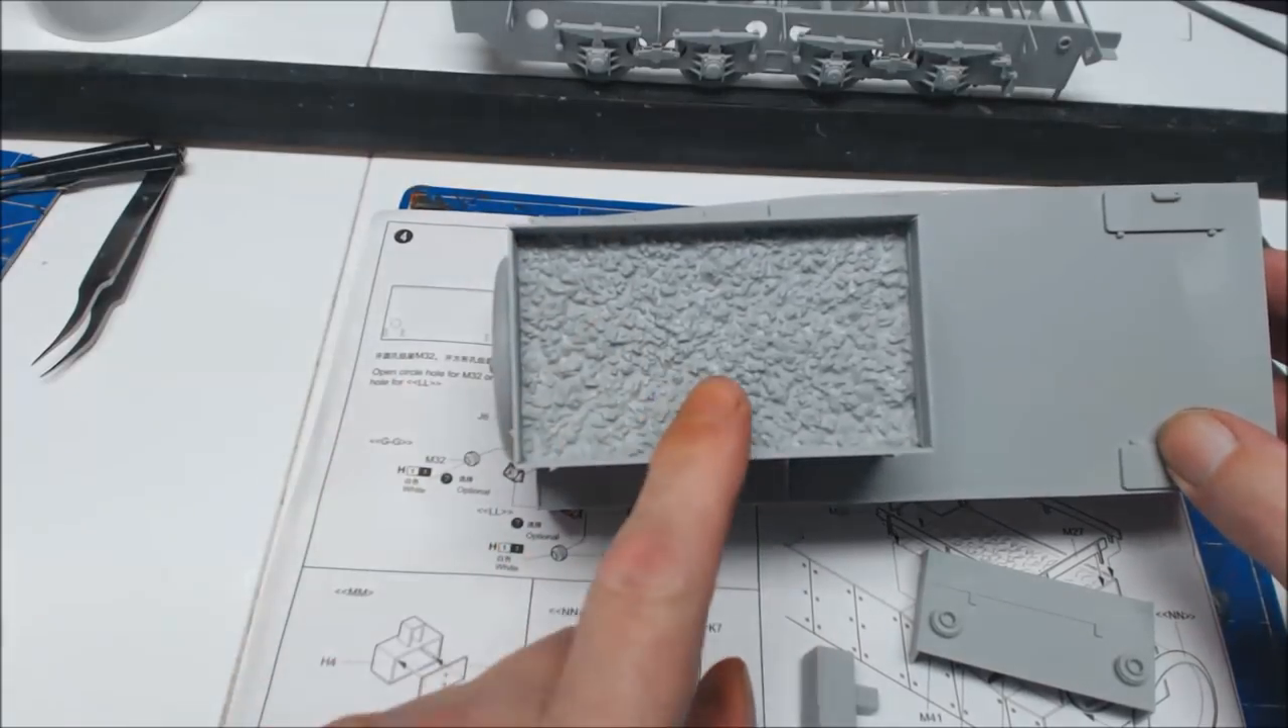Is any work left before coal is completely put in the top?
No.